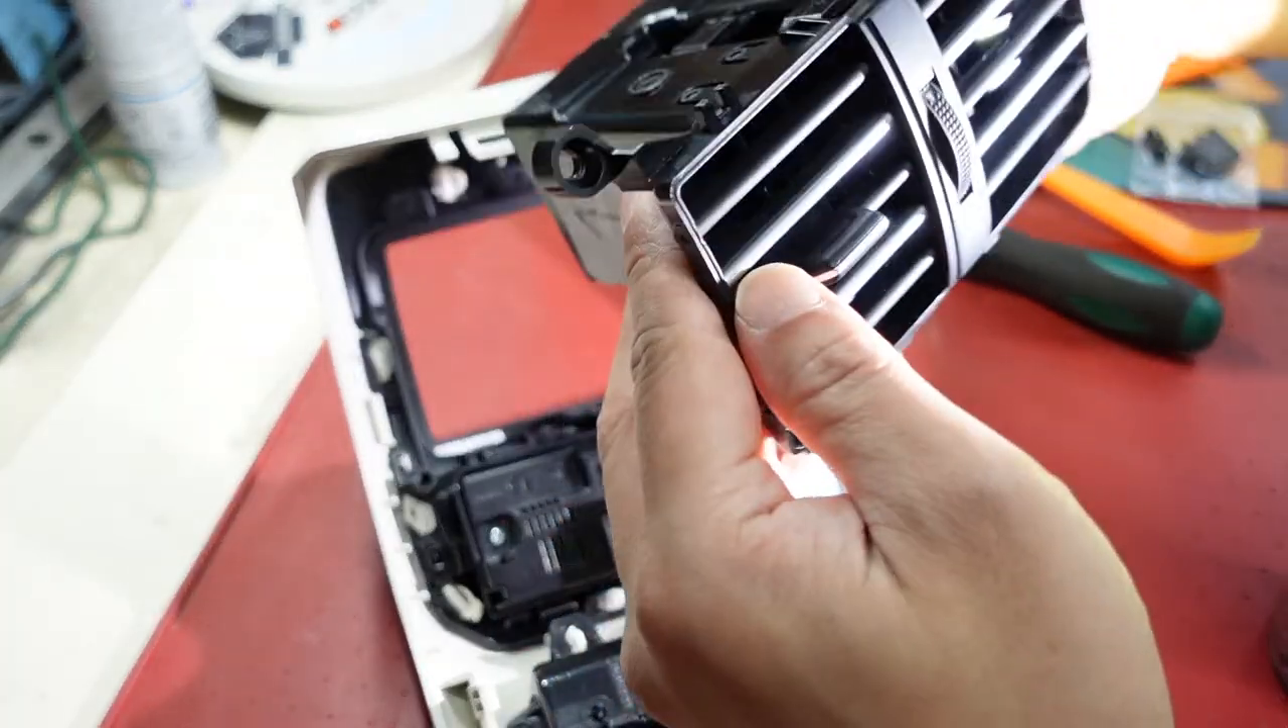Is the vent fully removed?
Yes.